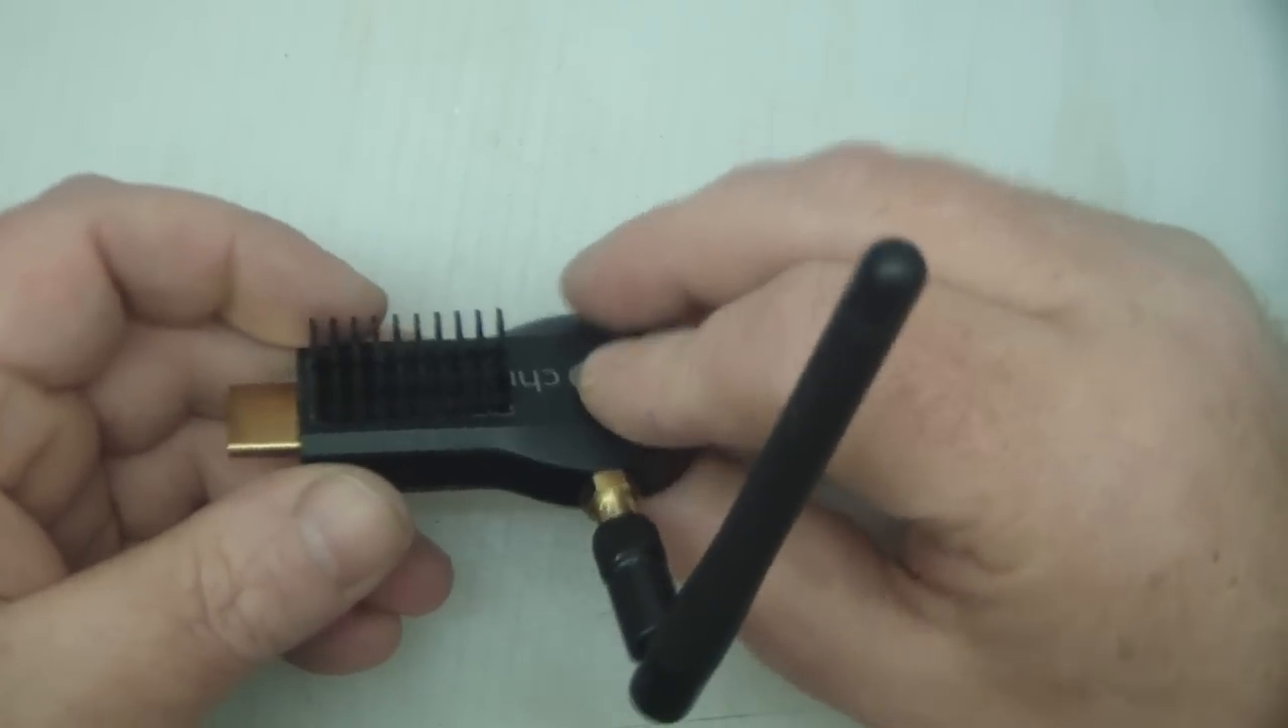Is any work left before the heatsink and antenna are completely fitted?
No.